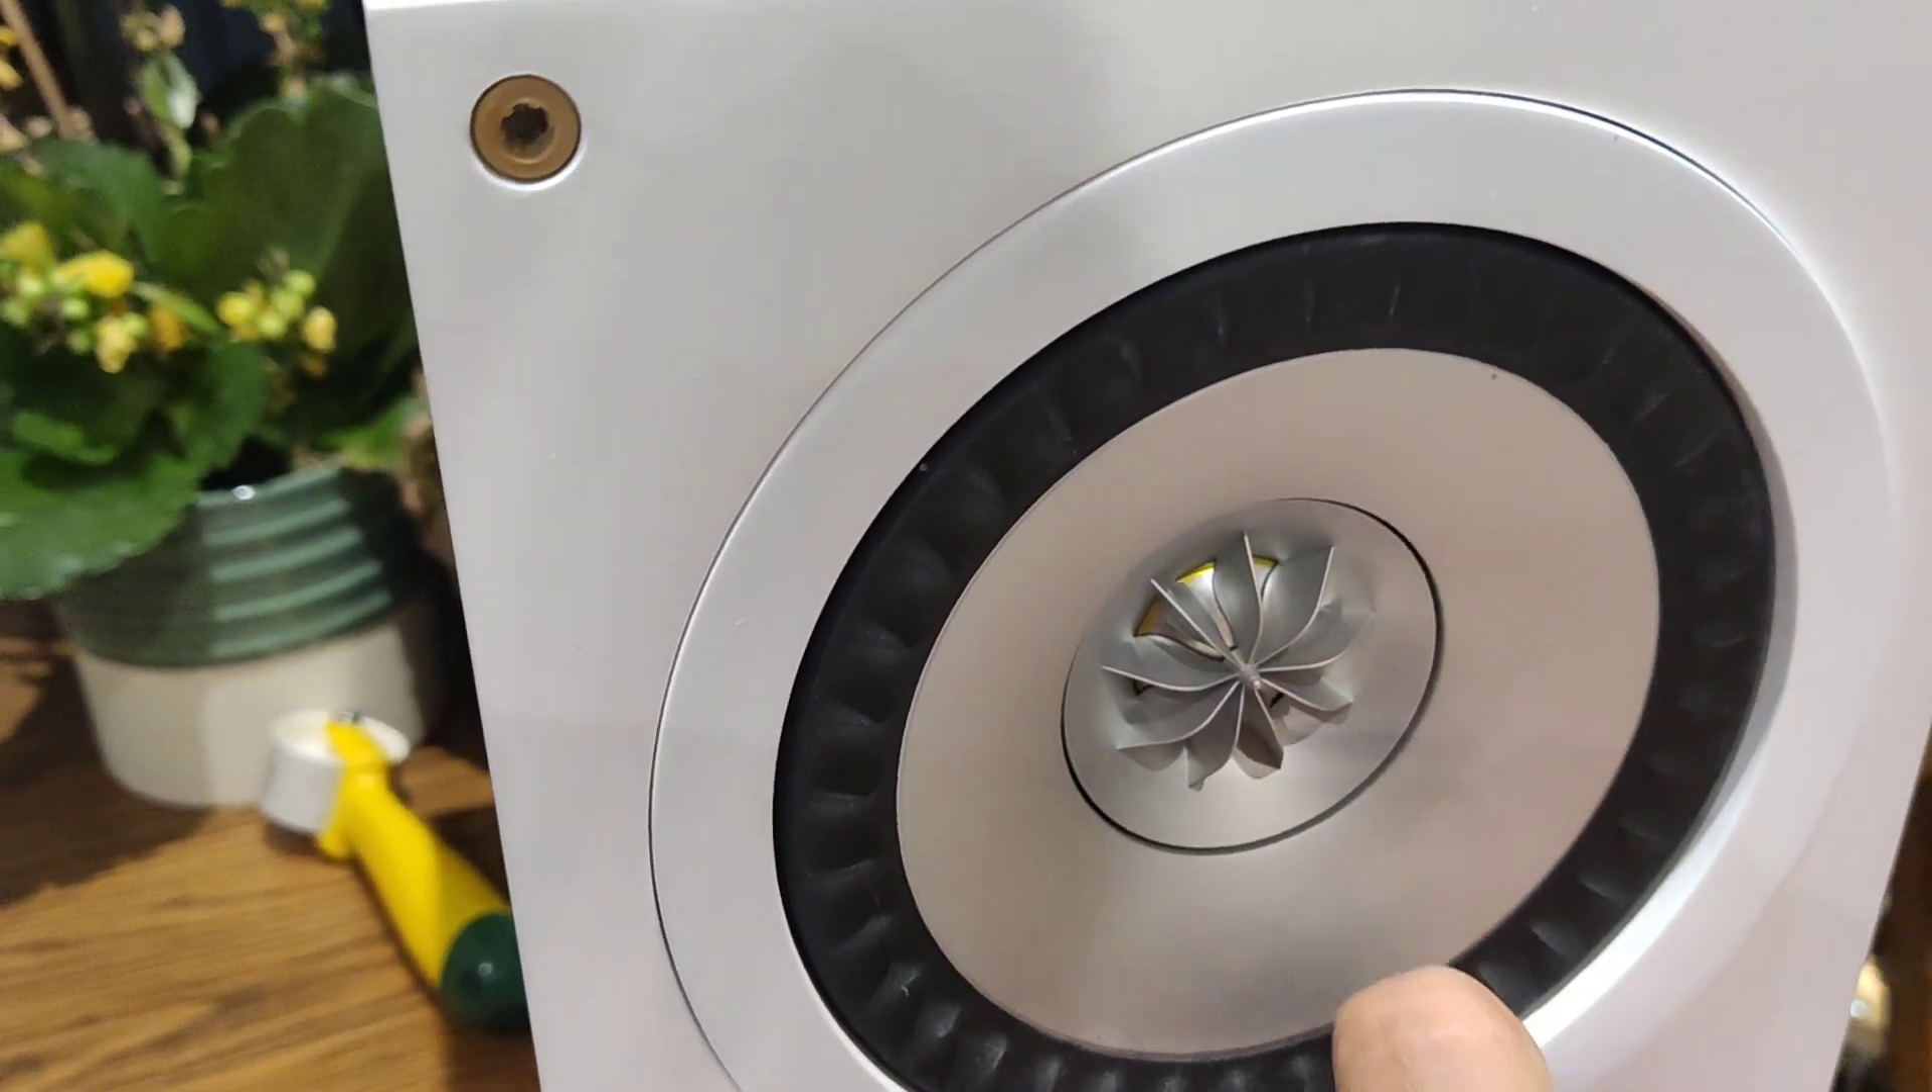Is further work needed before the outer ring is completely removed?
Yes.